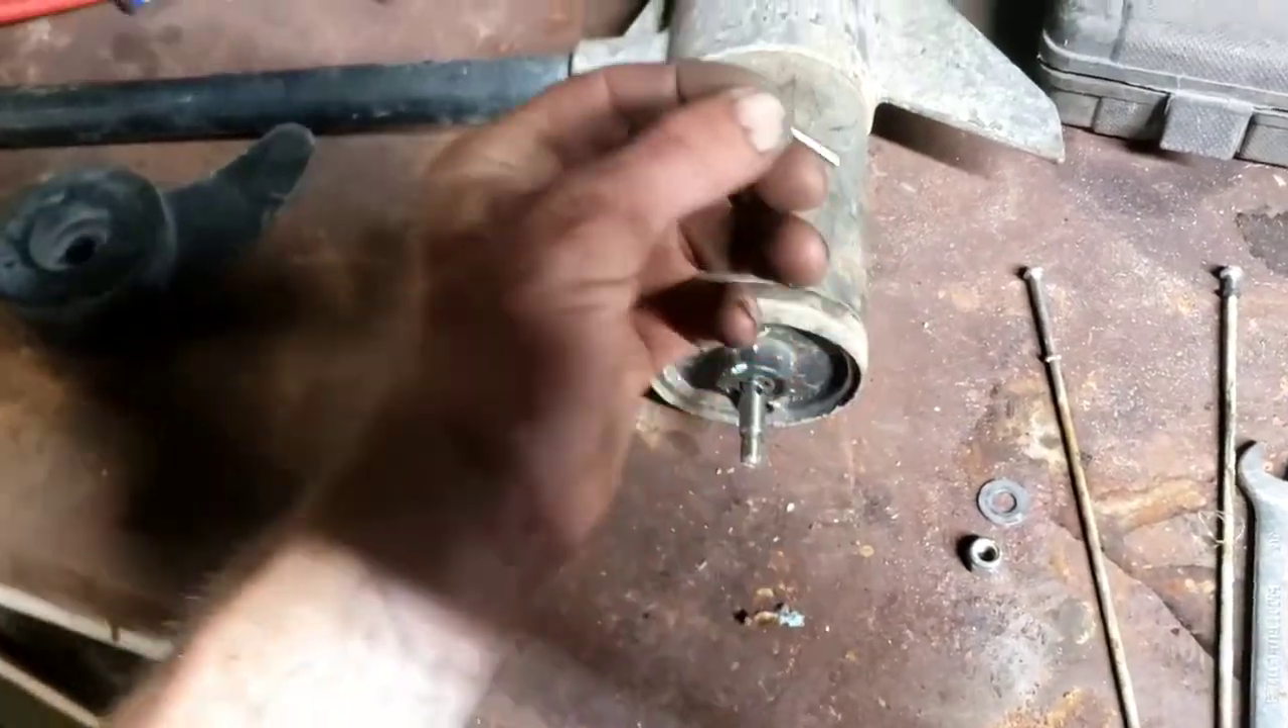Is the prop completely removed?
Yes.